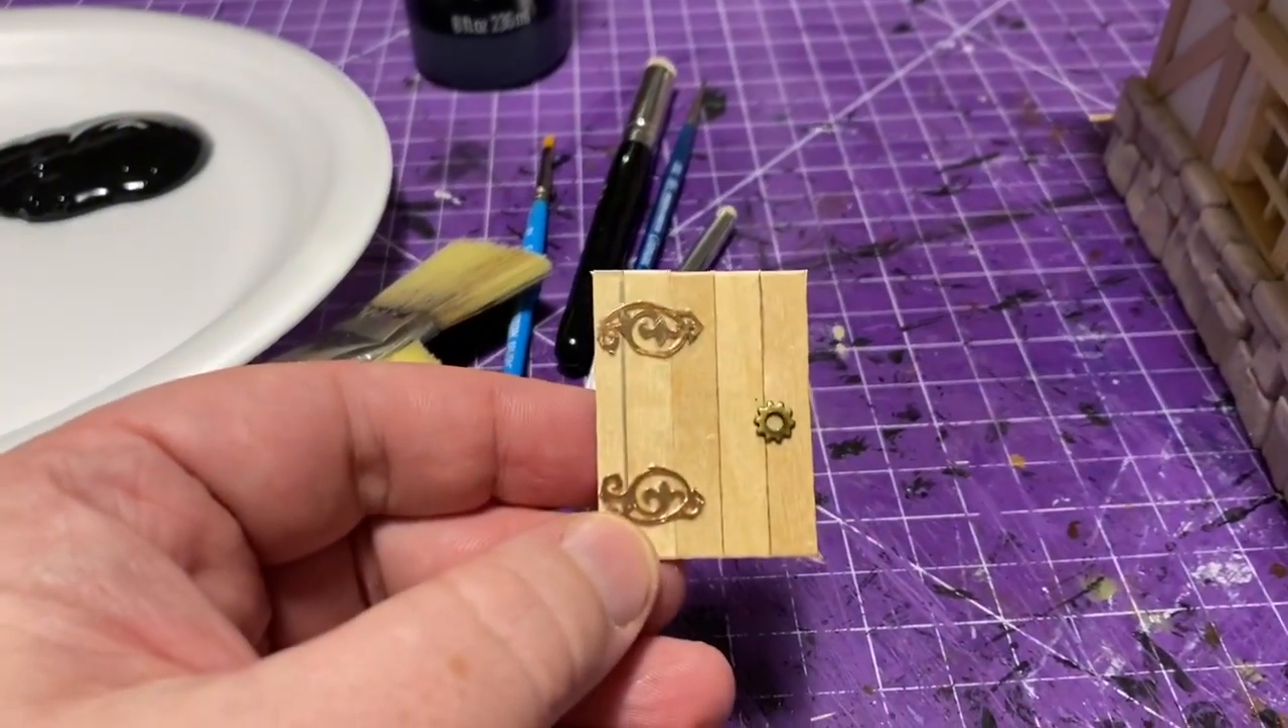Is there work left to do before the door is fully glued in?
Yes.